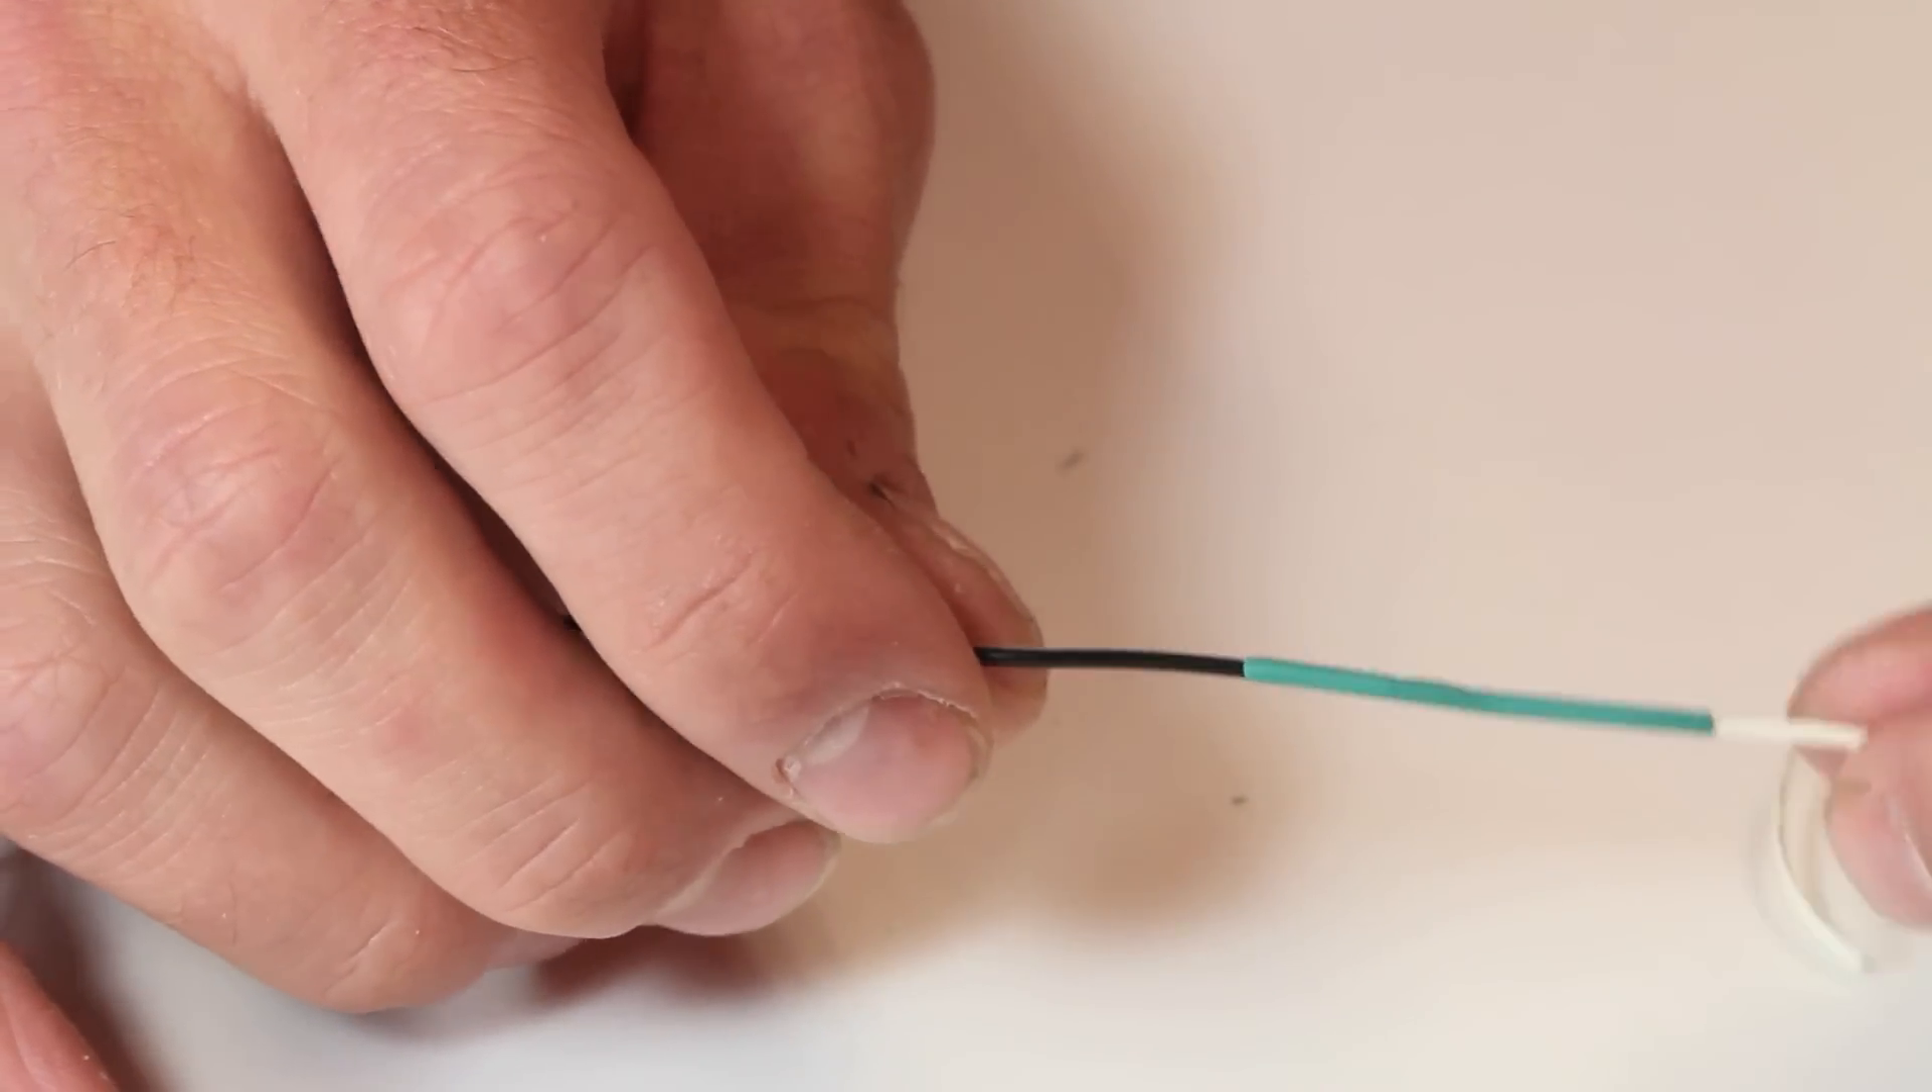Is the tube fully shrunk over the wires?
Yes.